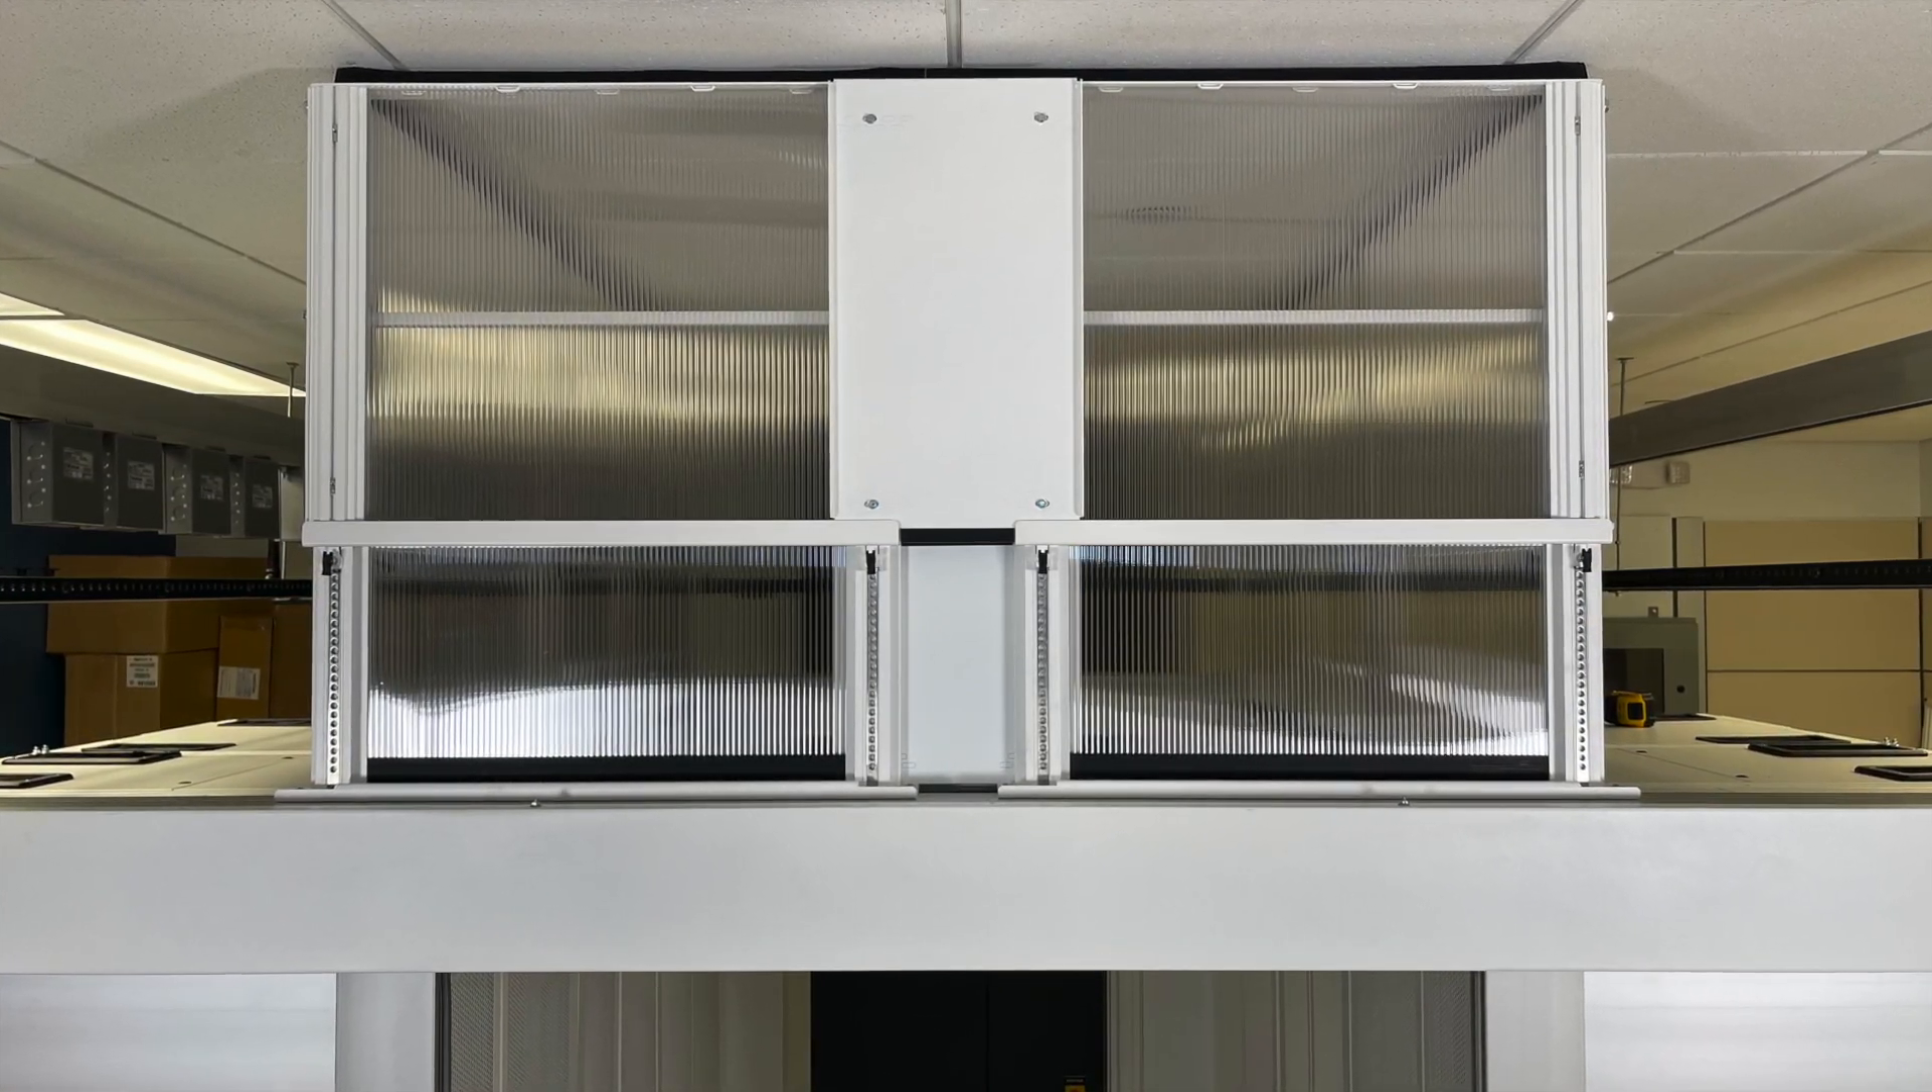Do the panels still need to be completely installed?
No.